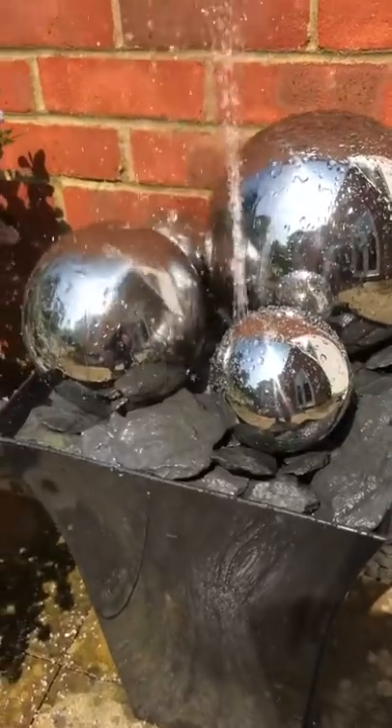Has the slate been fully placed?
Yes.